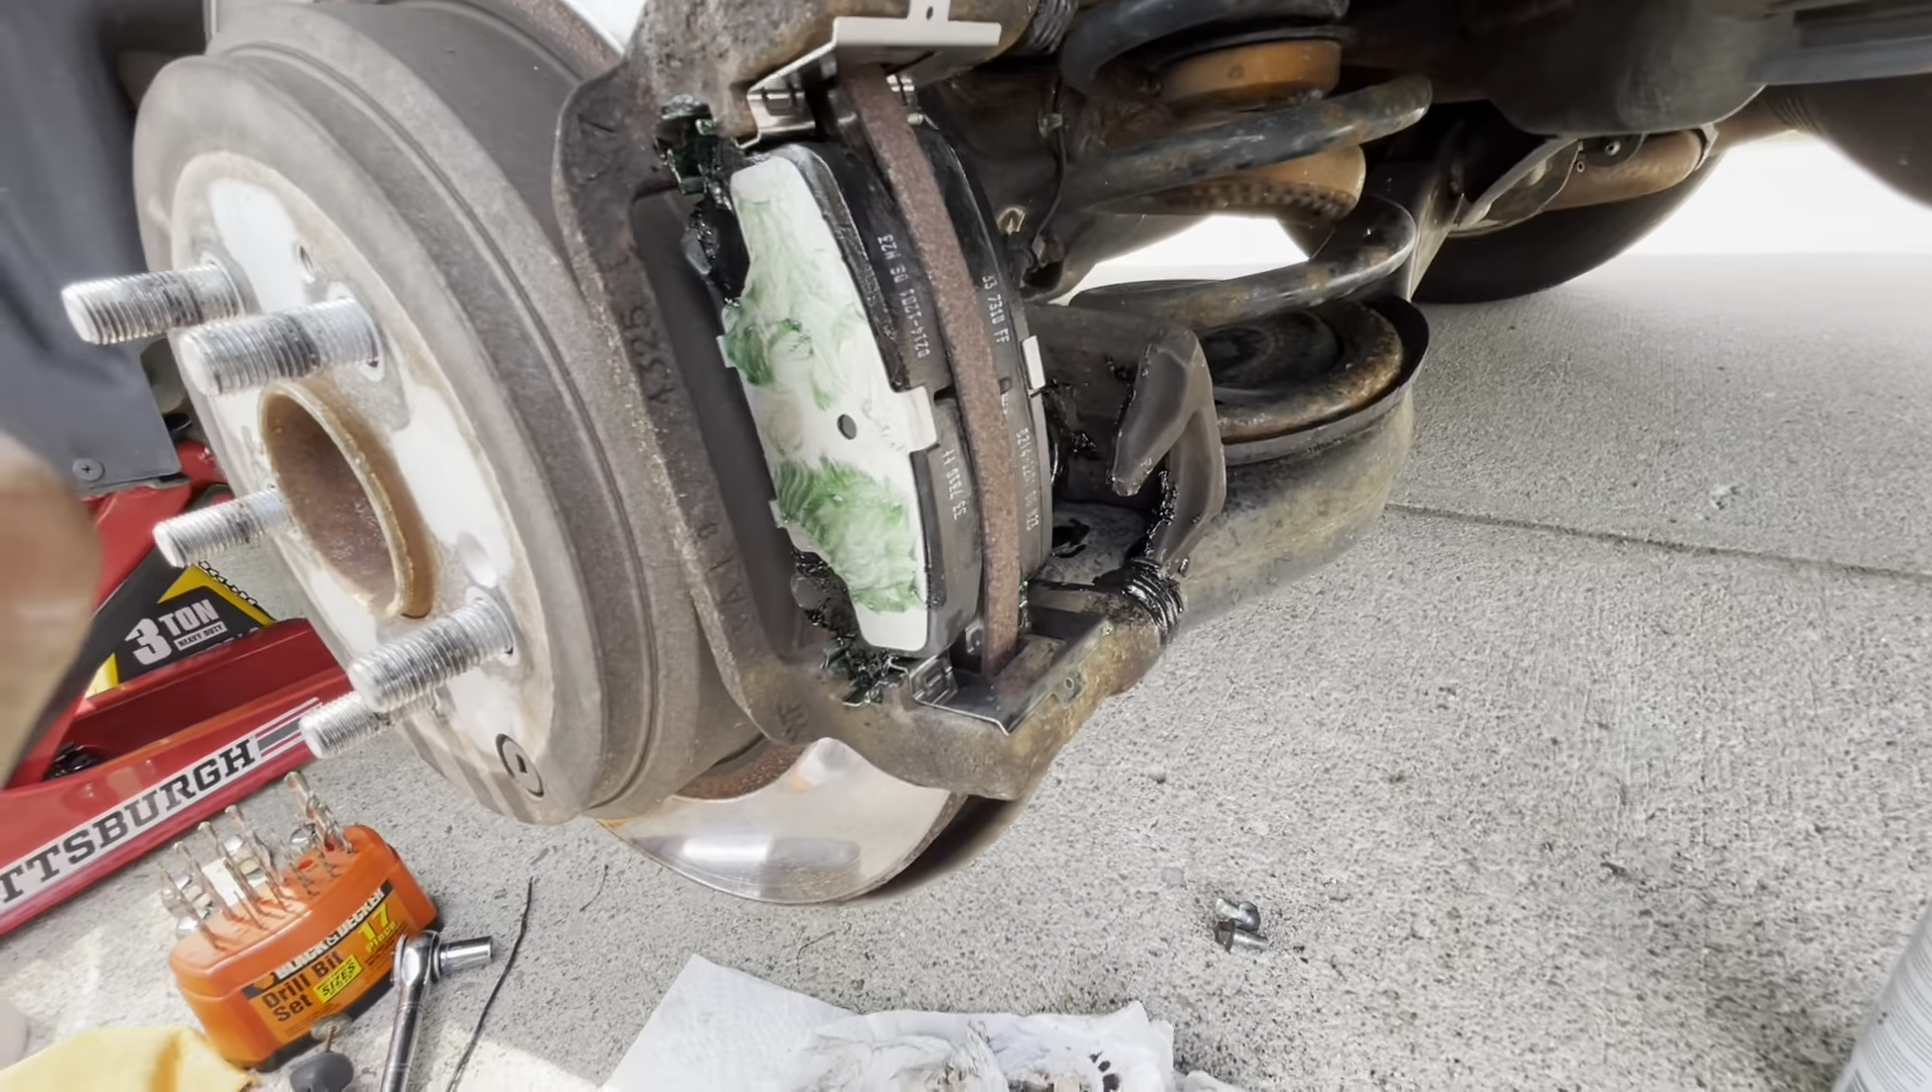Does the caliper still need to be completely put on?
Yes.